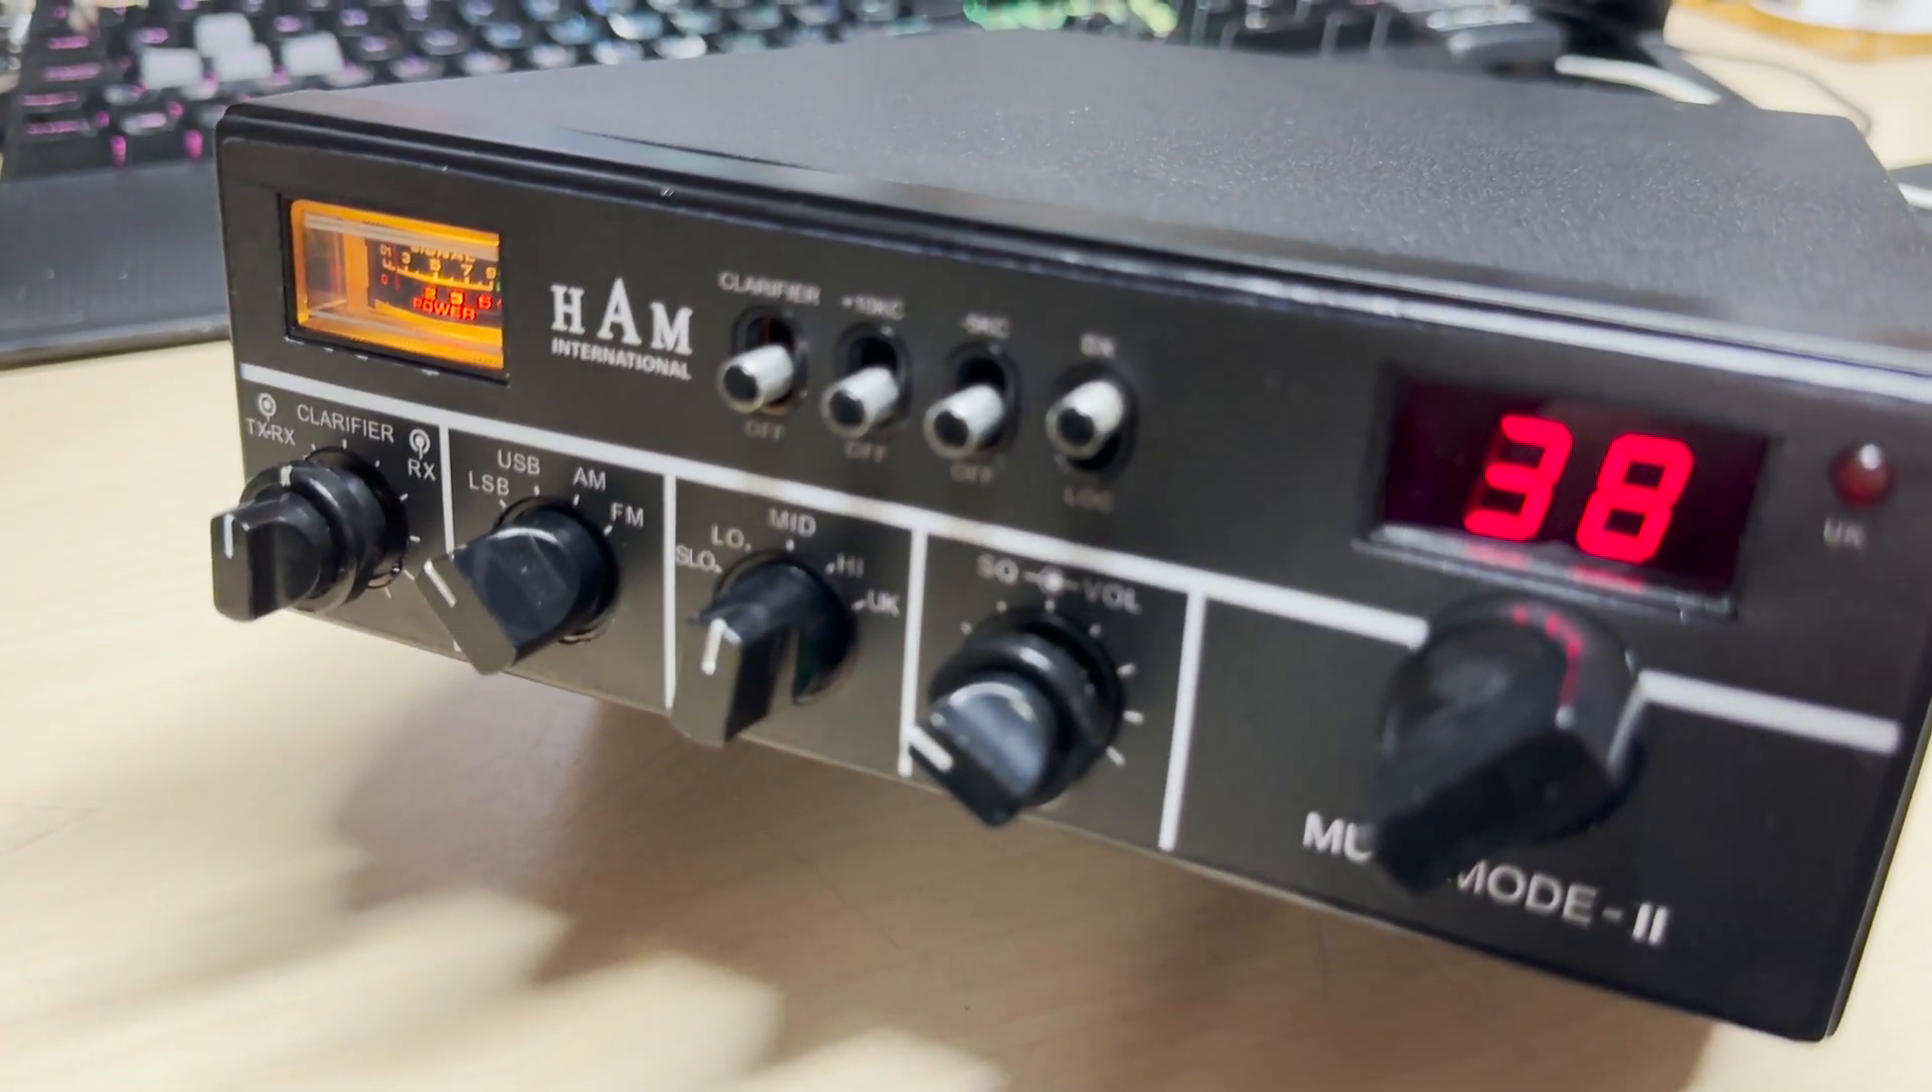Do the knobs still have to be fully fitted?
No.